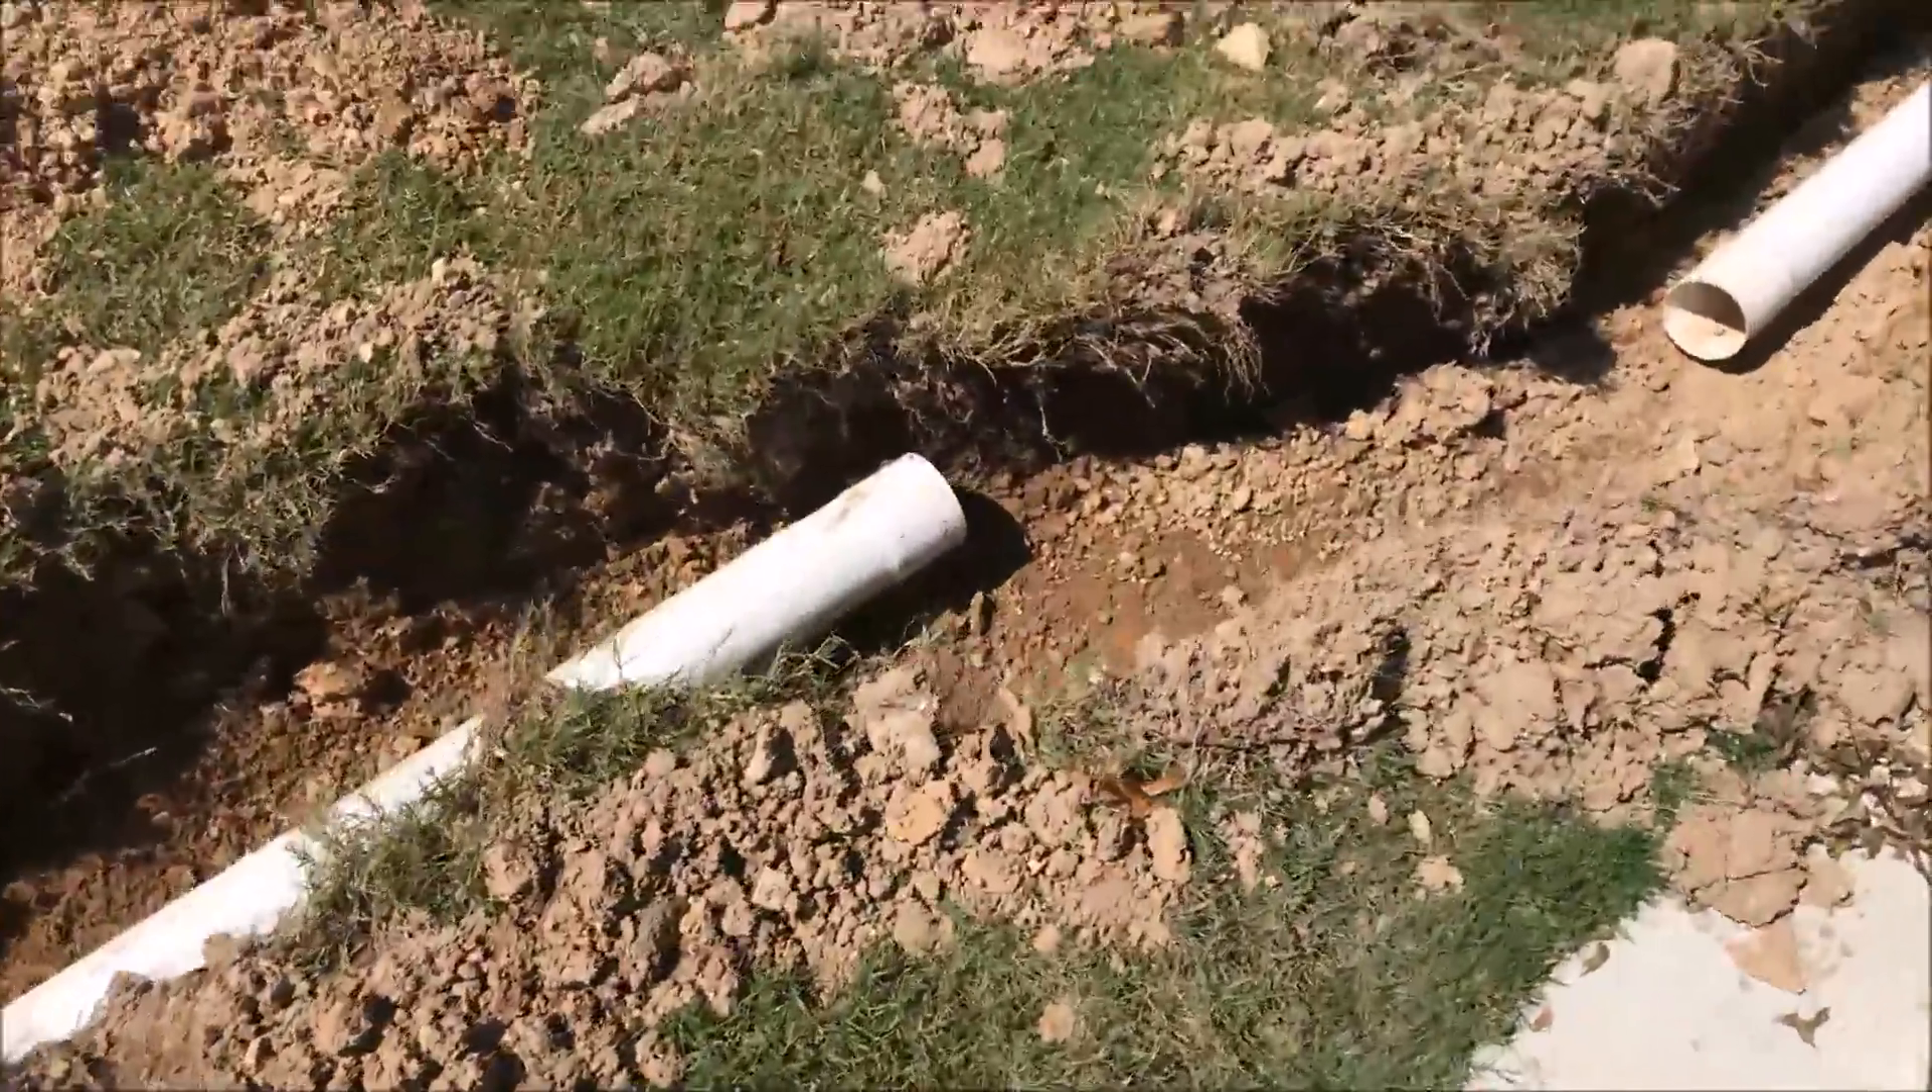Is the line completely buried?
No.